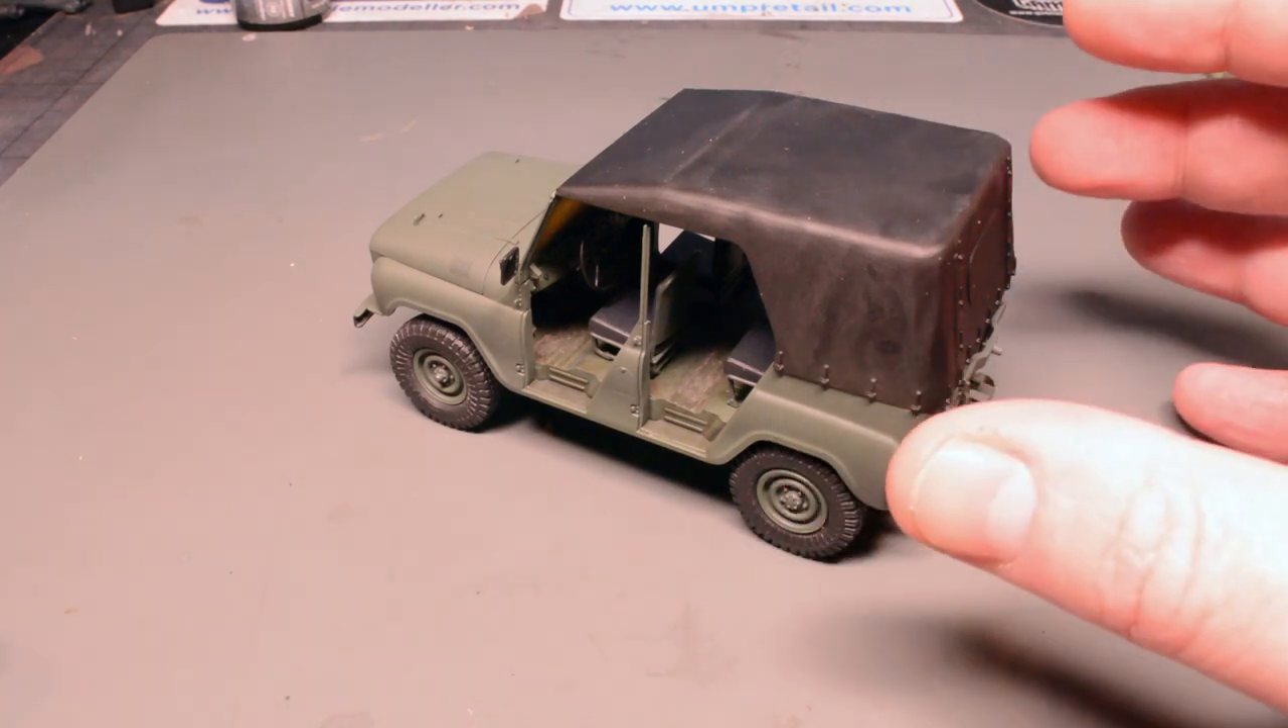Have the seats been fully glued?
Yes.